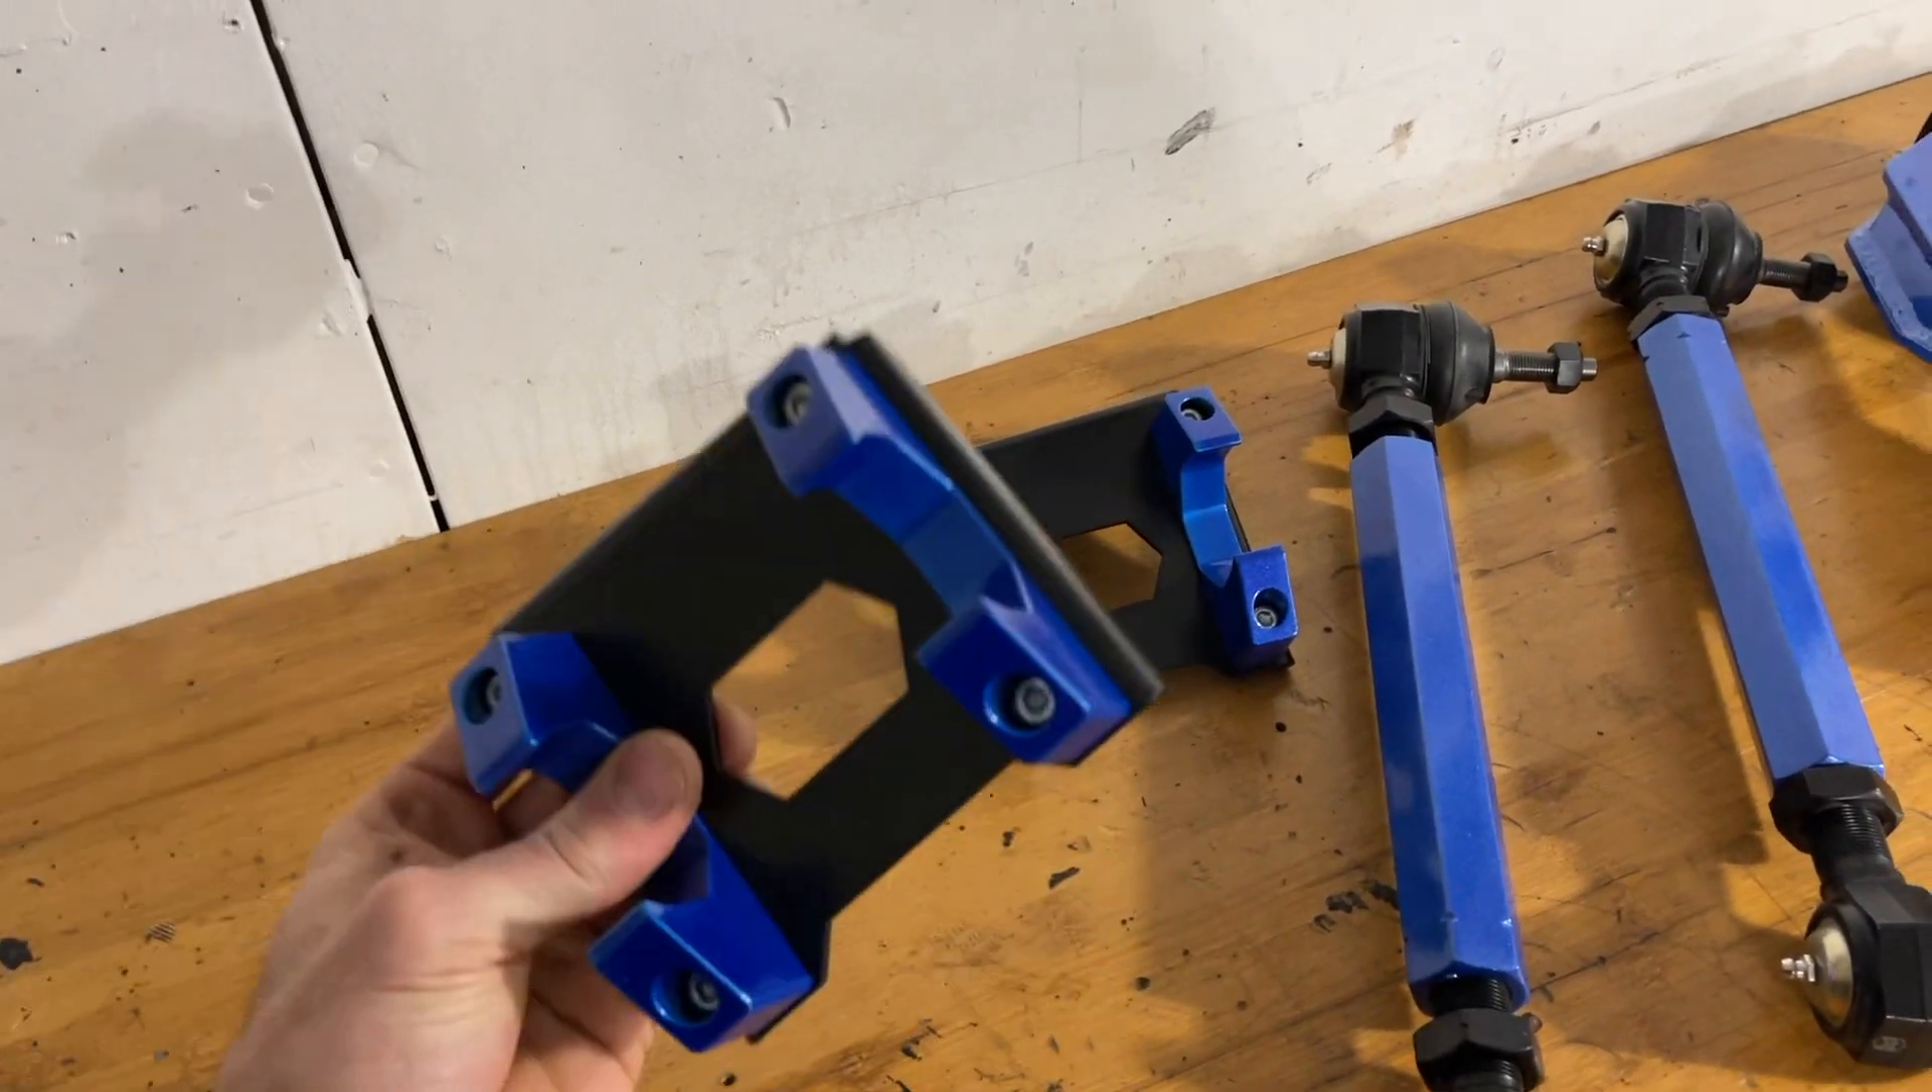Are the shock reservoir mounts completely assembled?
Yes.